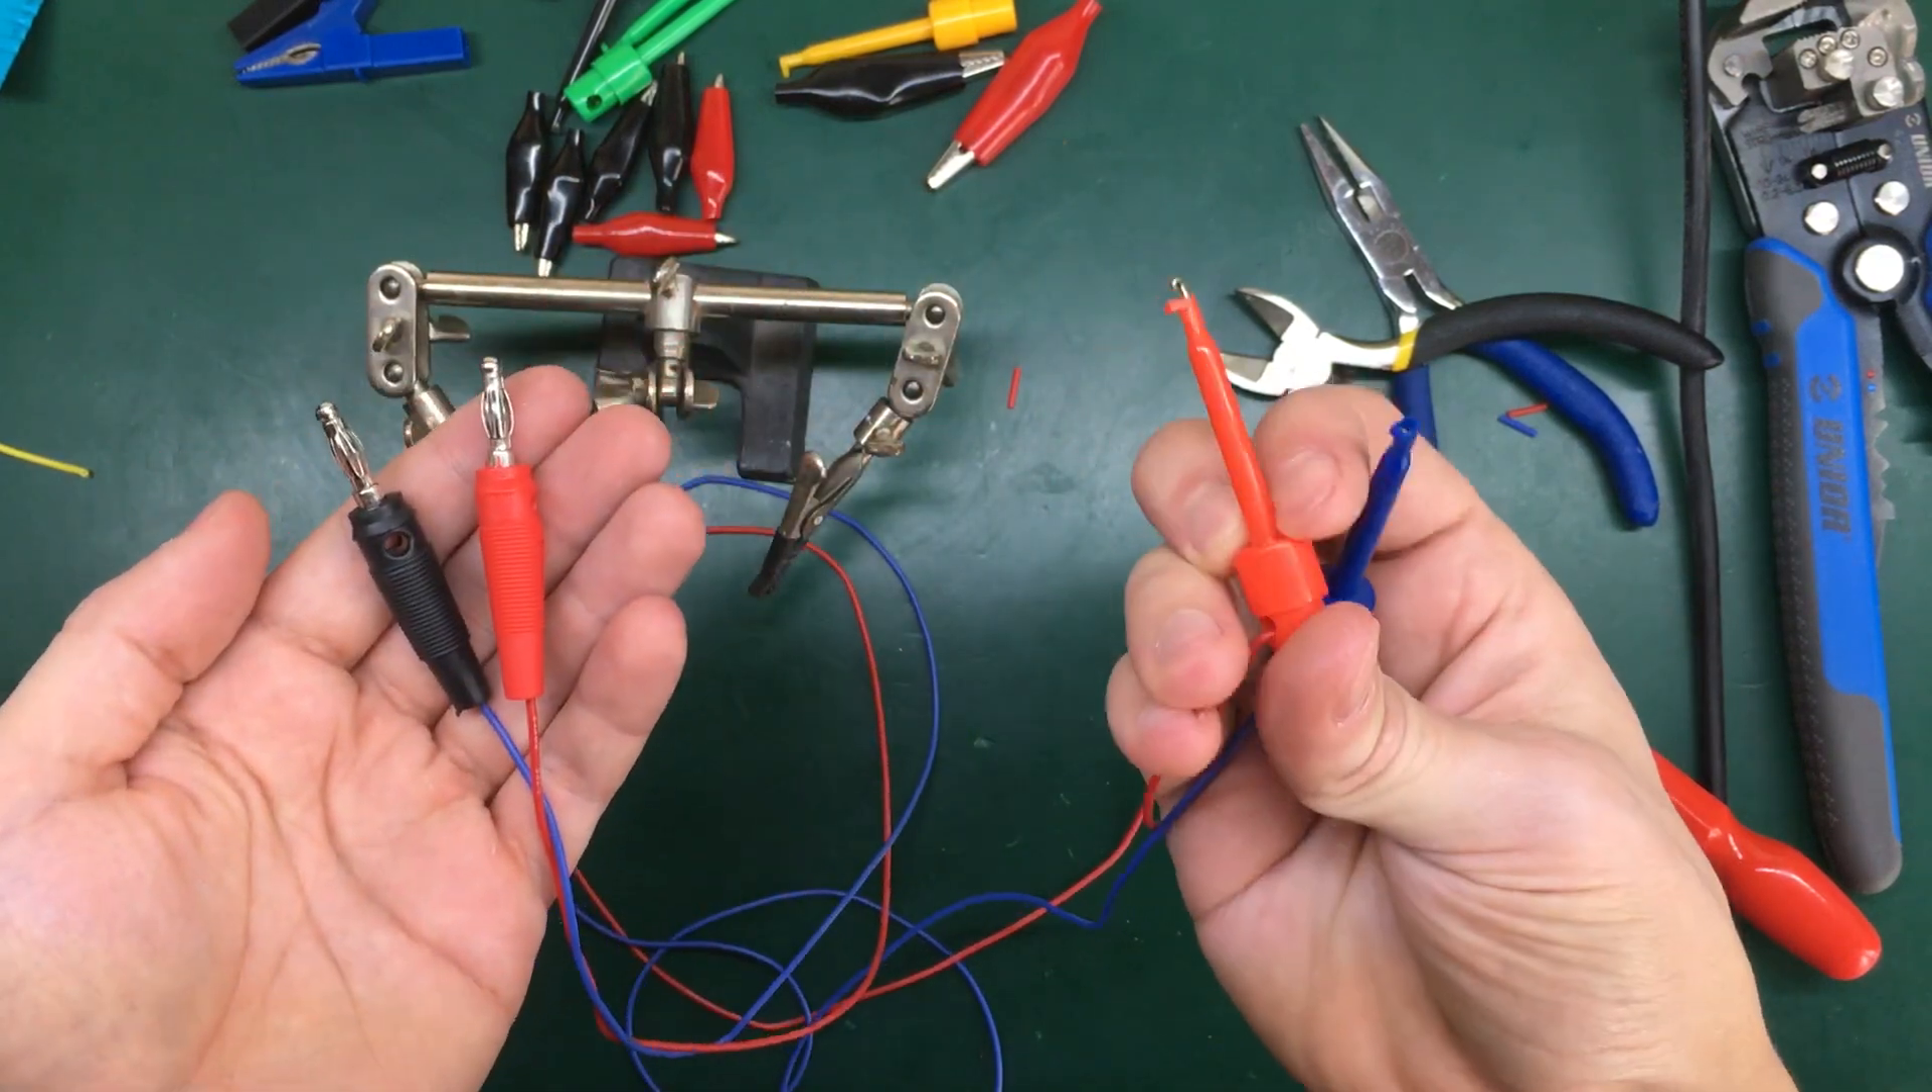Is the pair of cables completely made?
Yes.